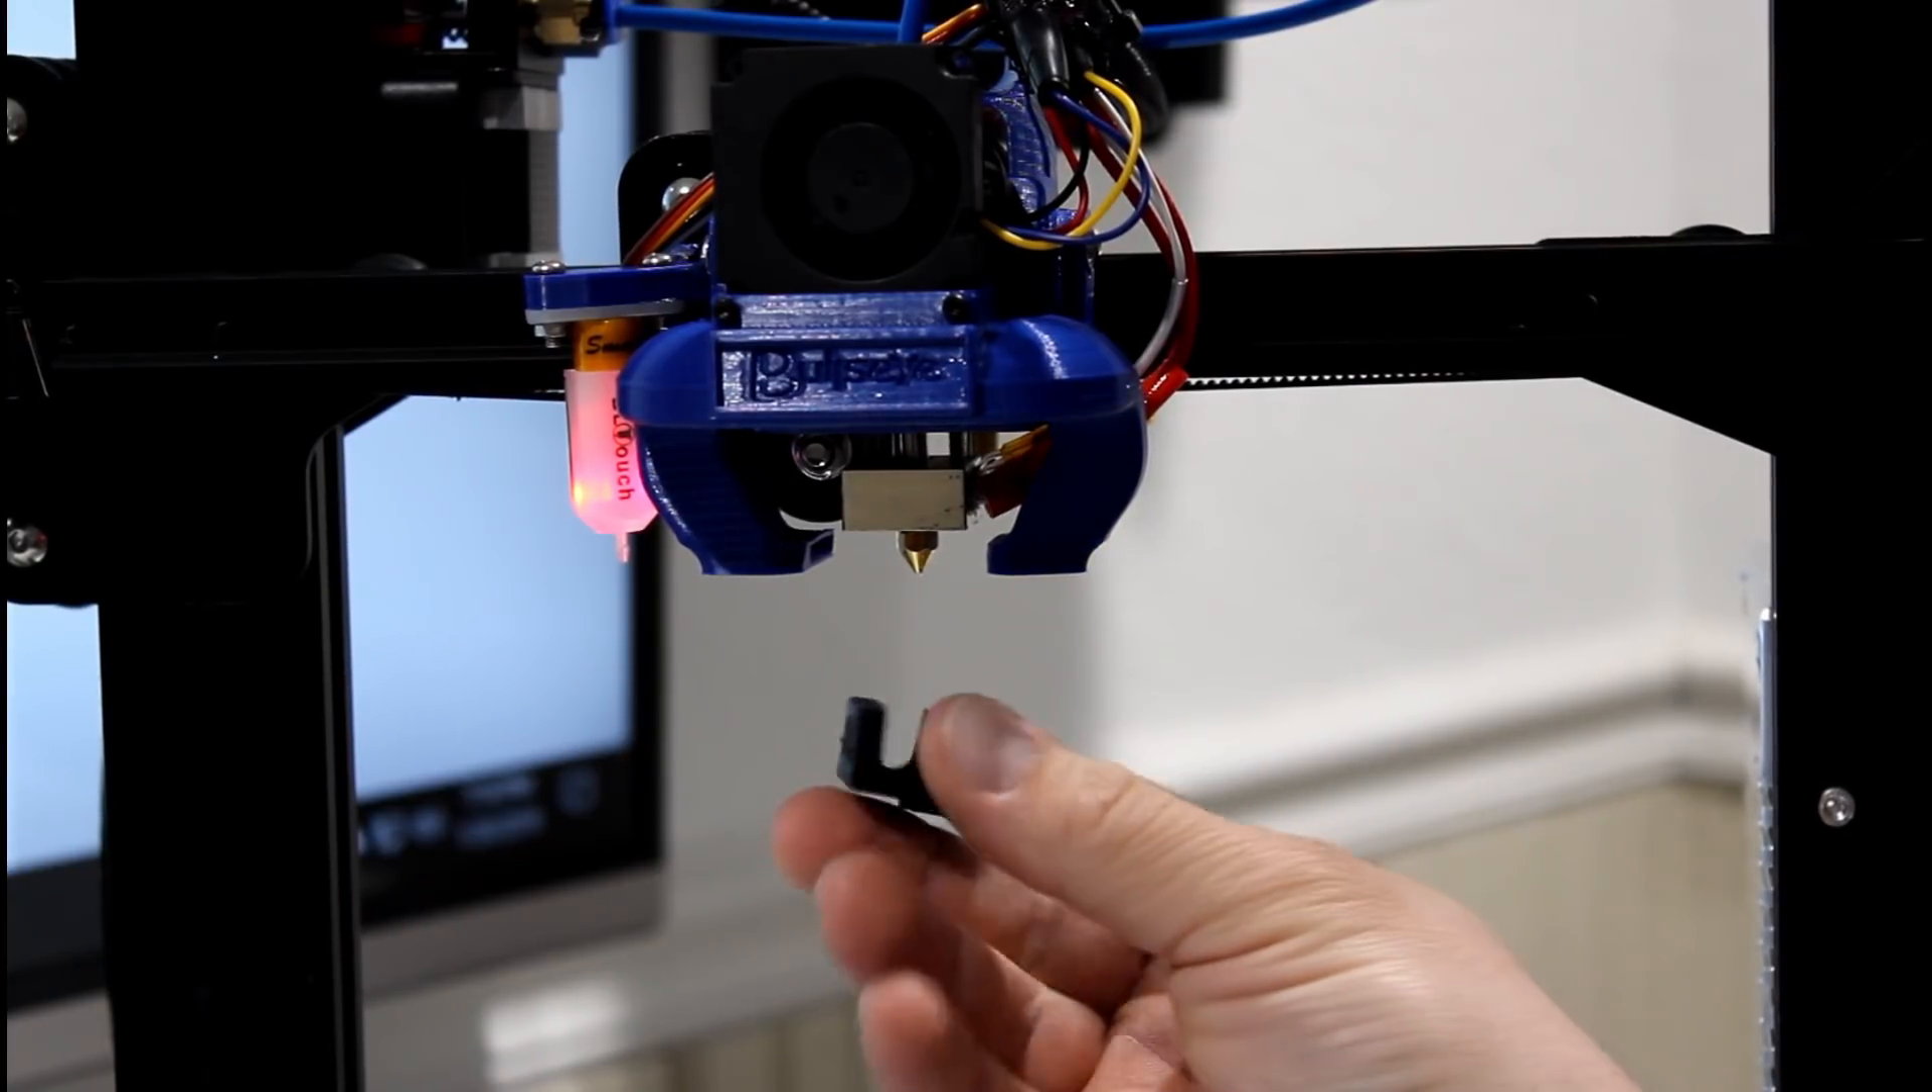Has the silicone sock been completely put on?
No.